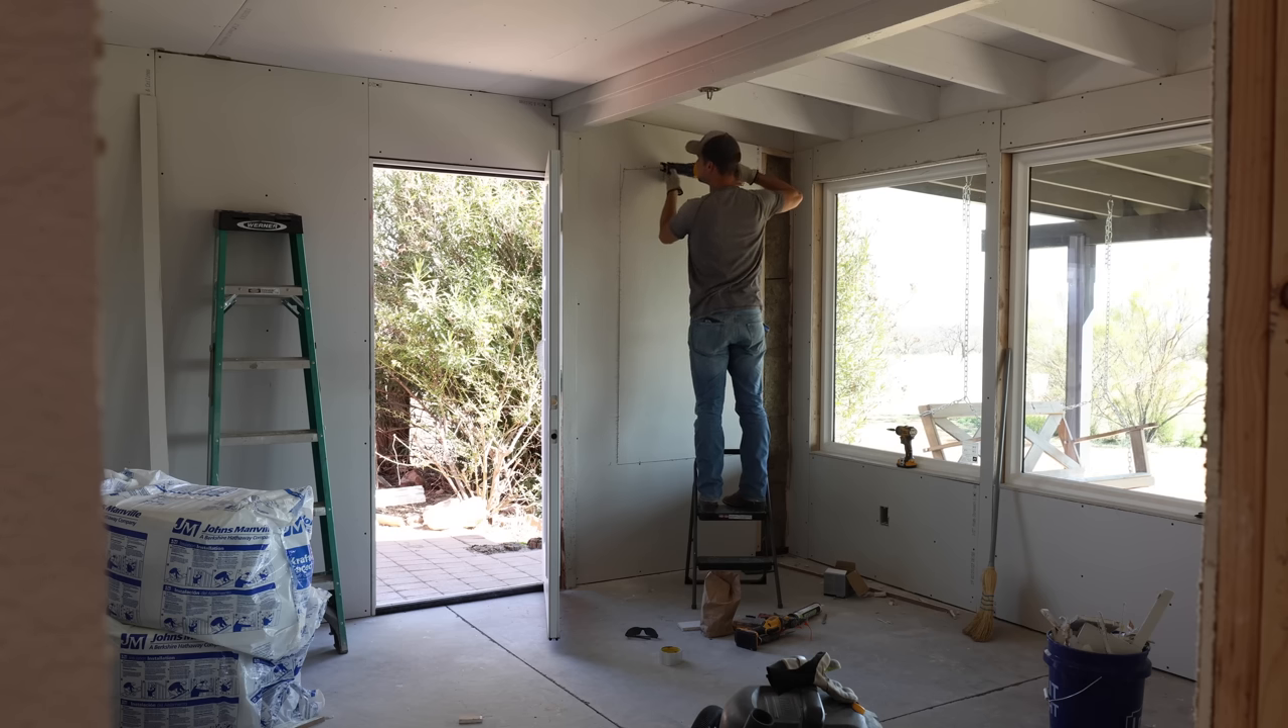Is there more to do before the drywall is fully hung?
Yes.